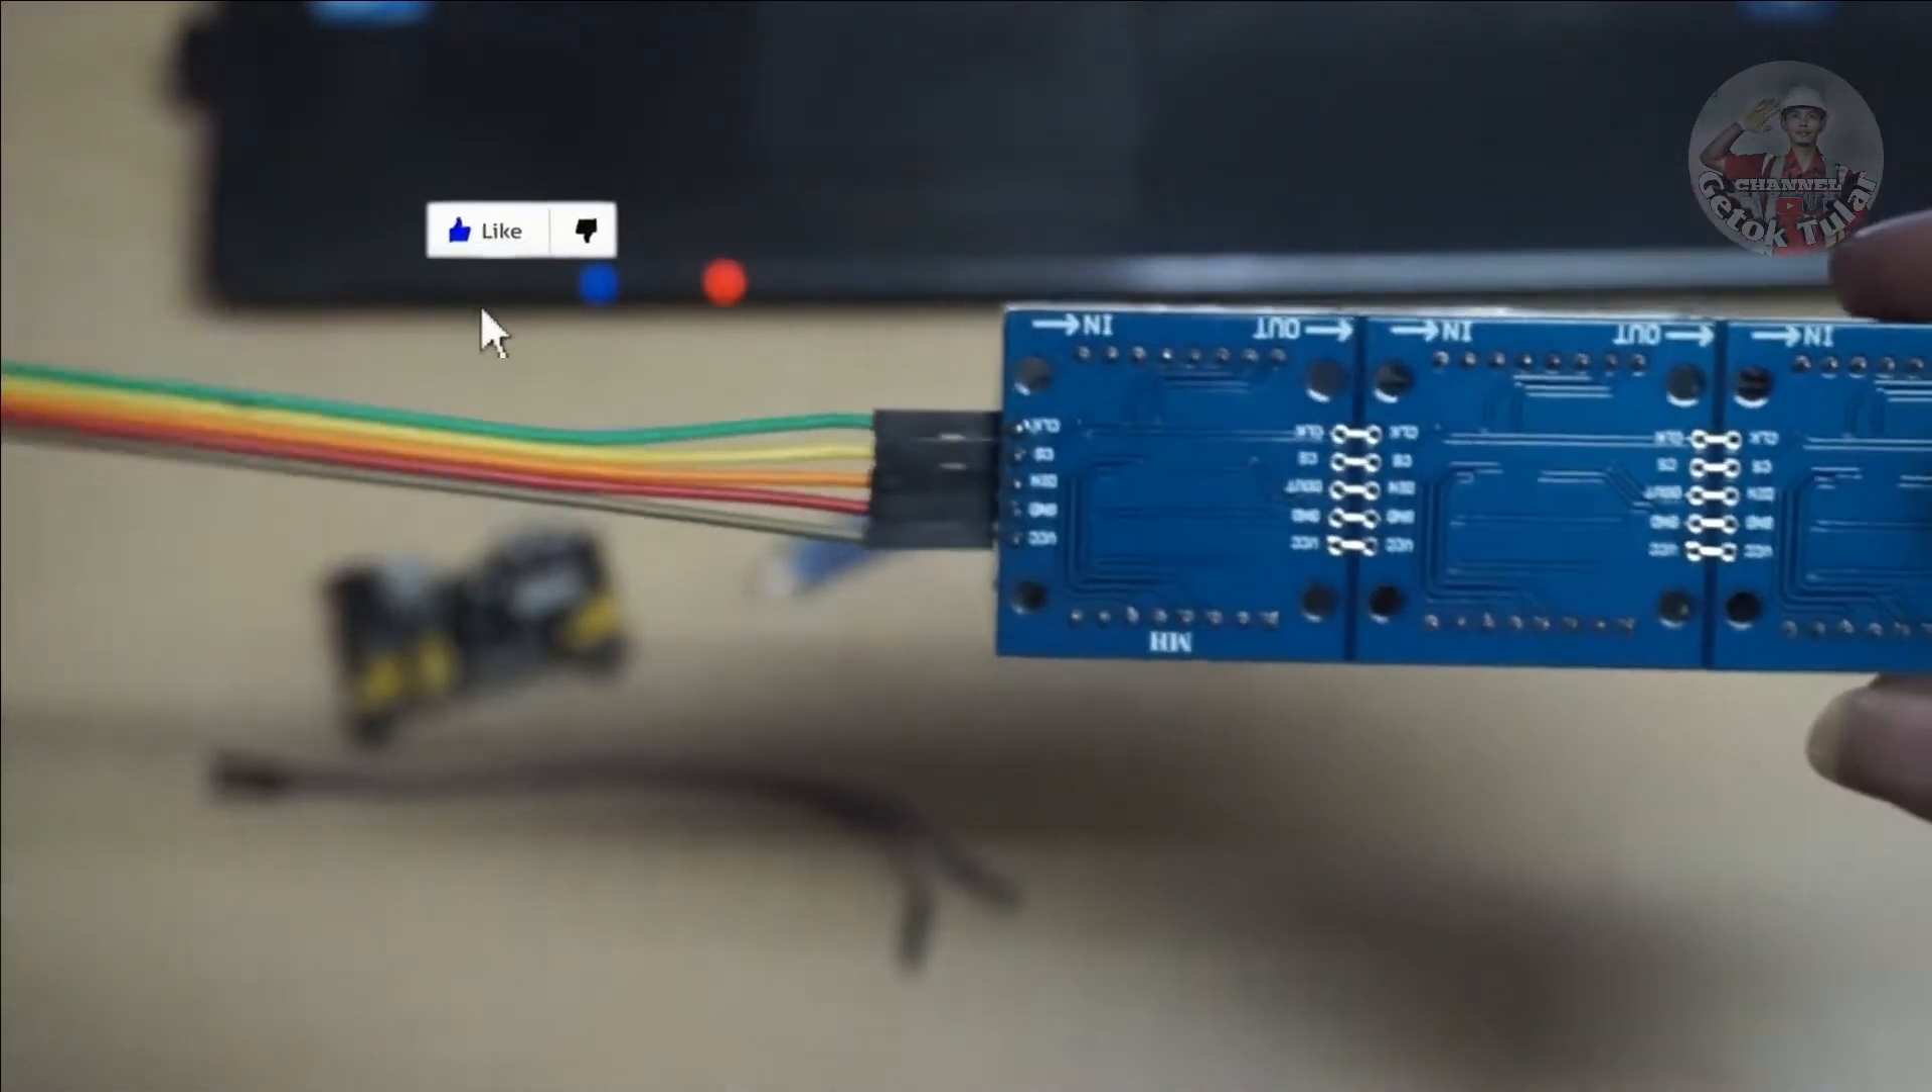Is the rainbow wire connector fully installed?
Yes.